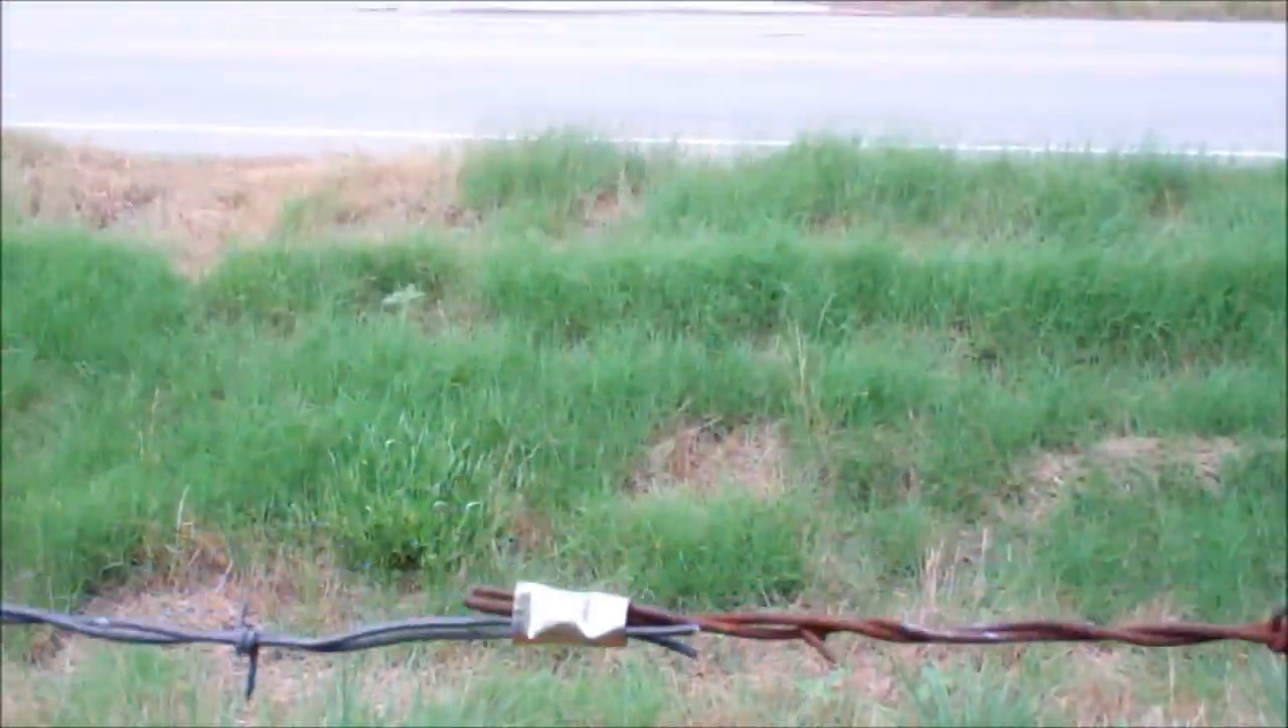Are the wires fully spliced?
Yes.